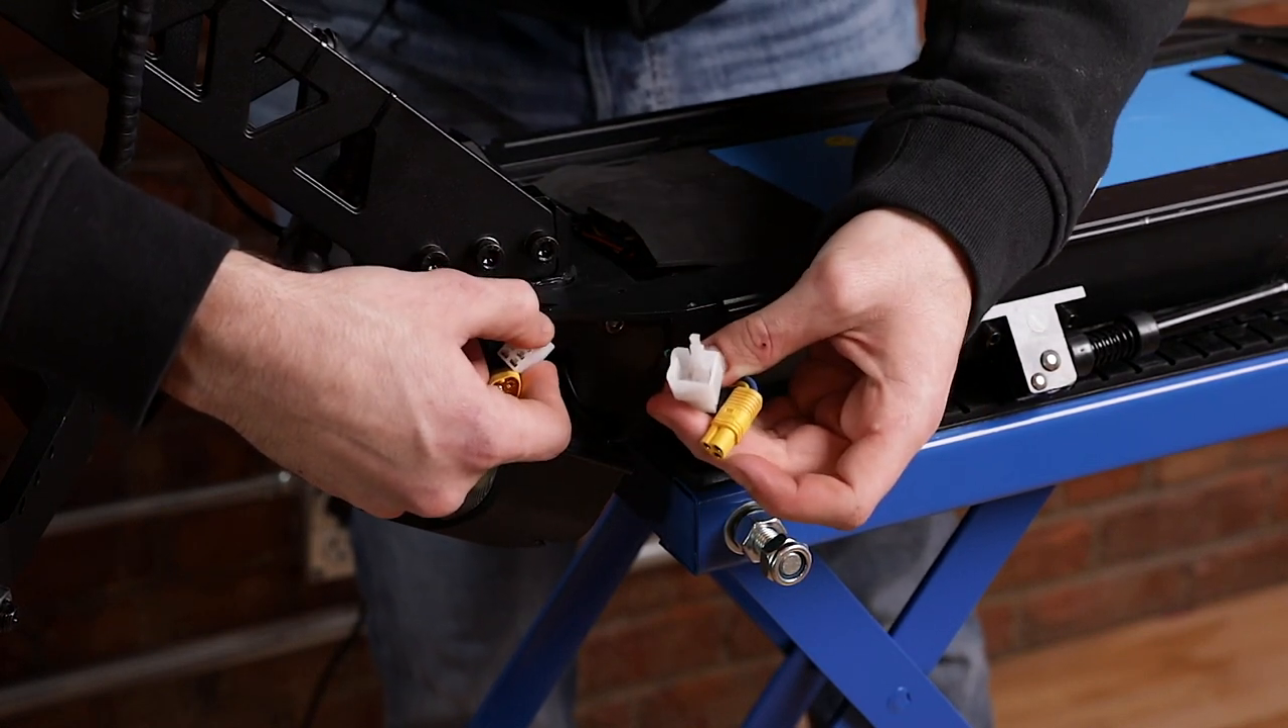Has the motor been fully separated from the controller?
Yes.